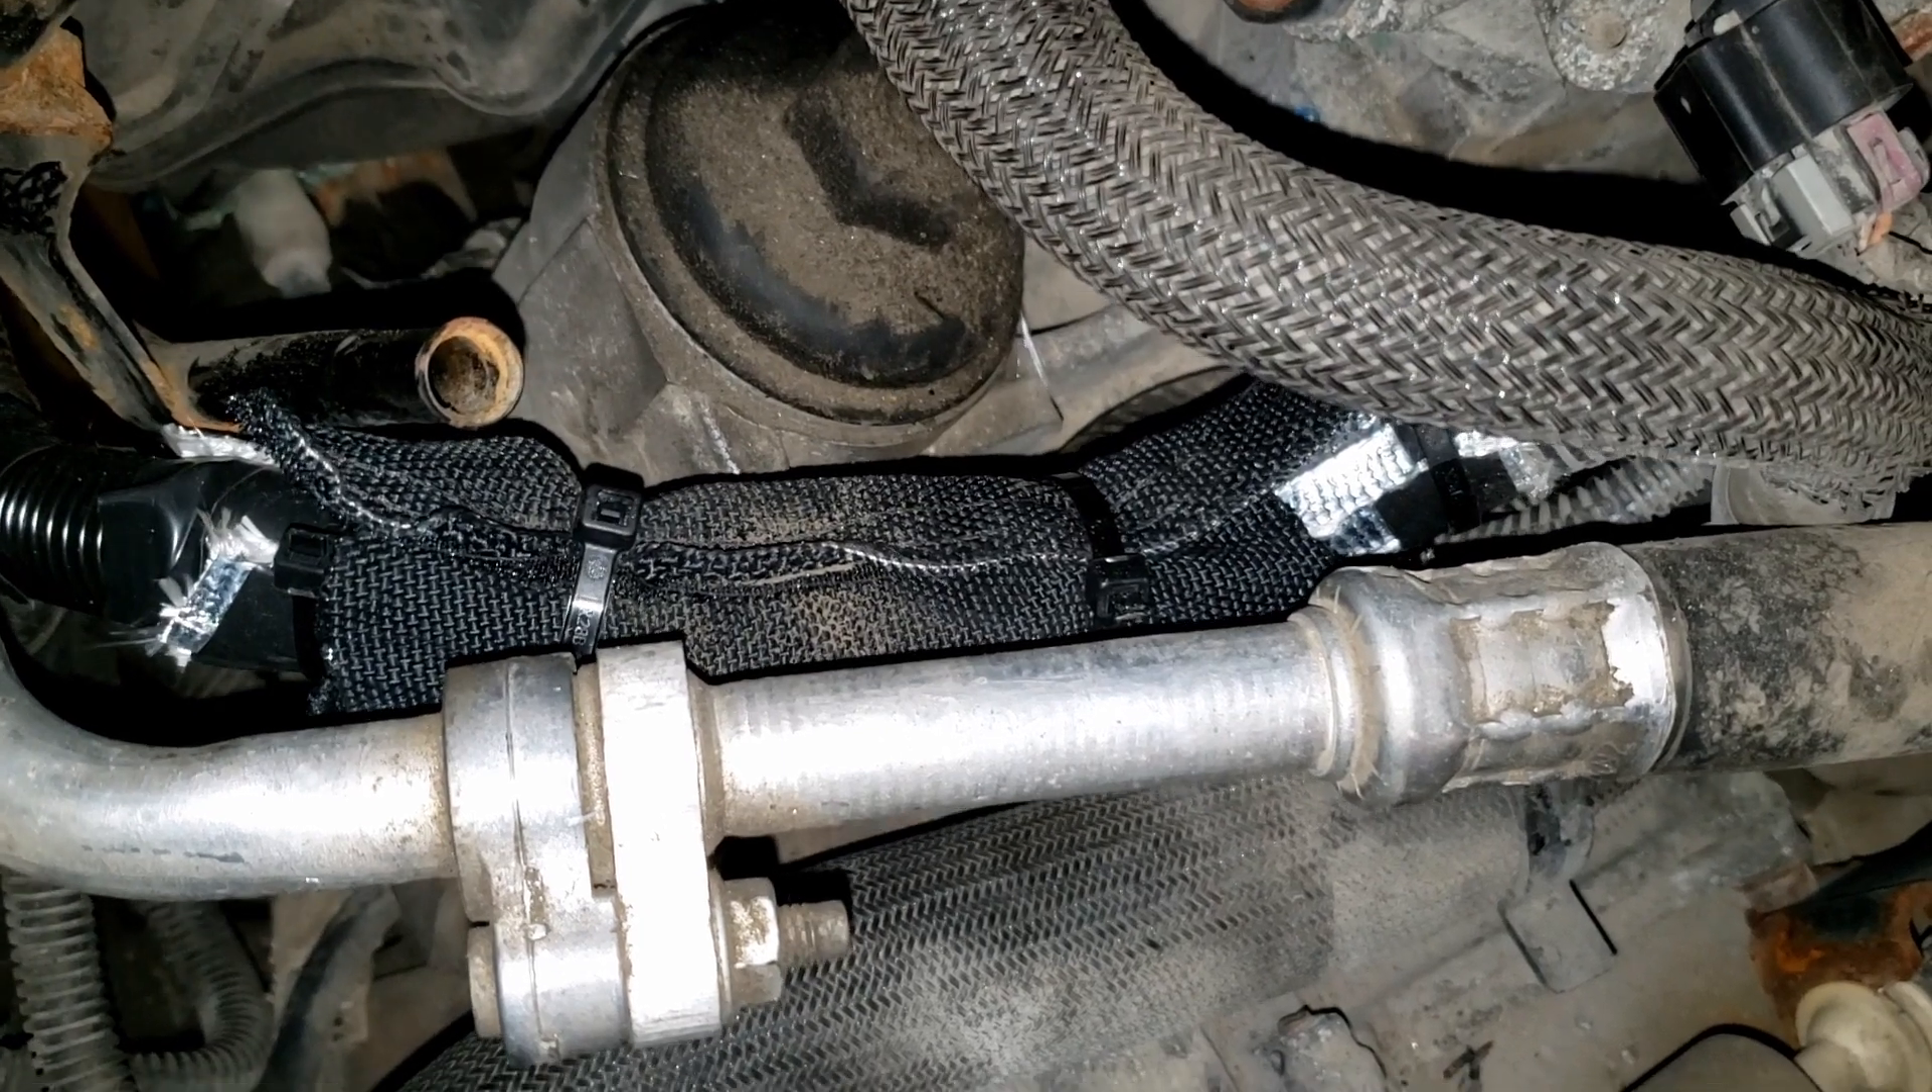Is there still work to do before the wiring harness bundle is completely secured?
No.